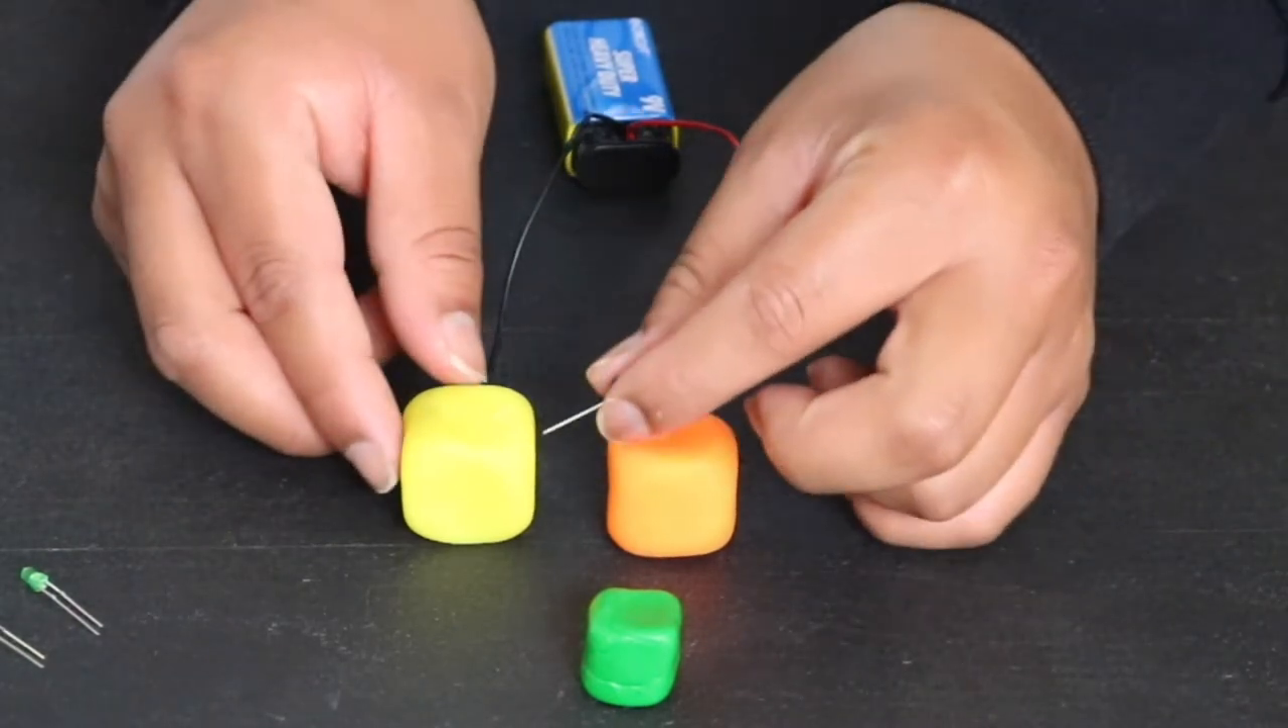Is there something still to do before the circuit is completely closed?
Yes.